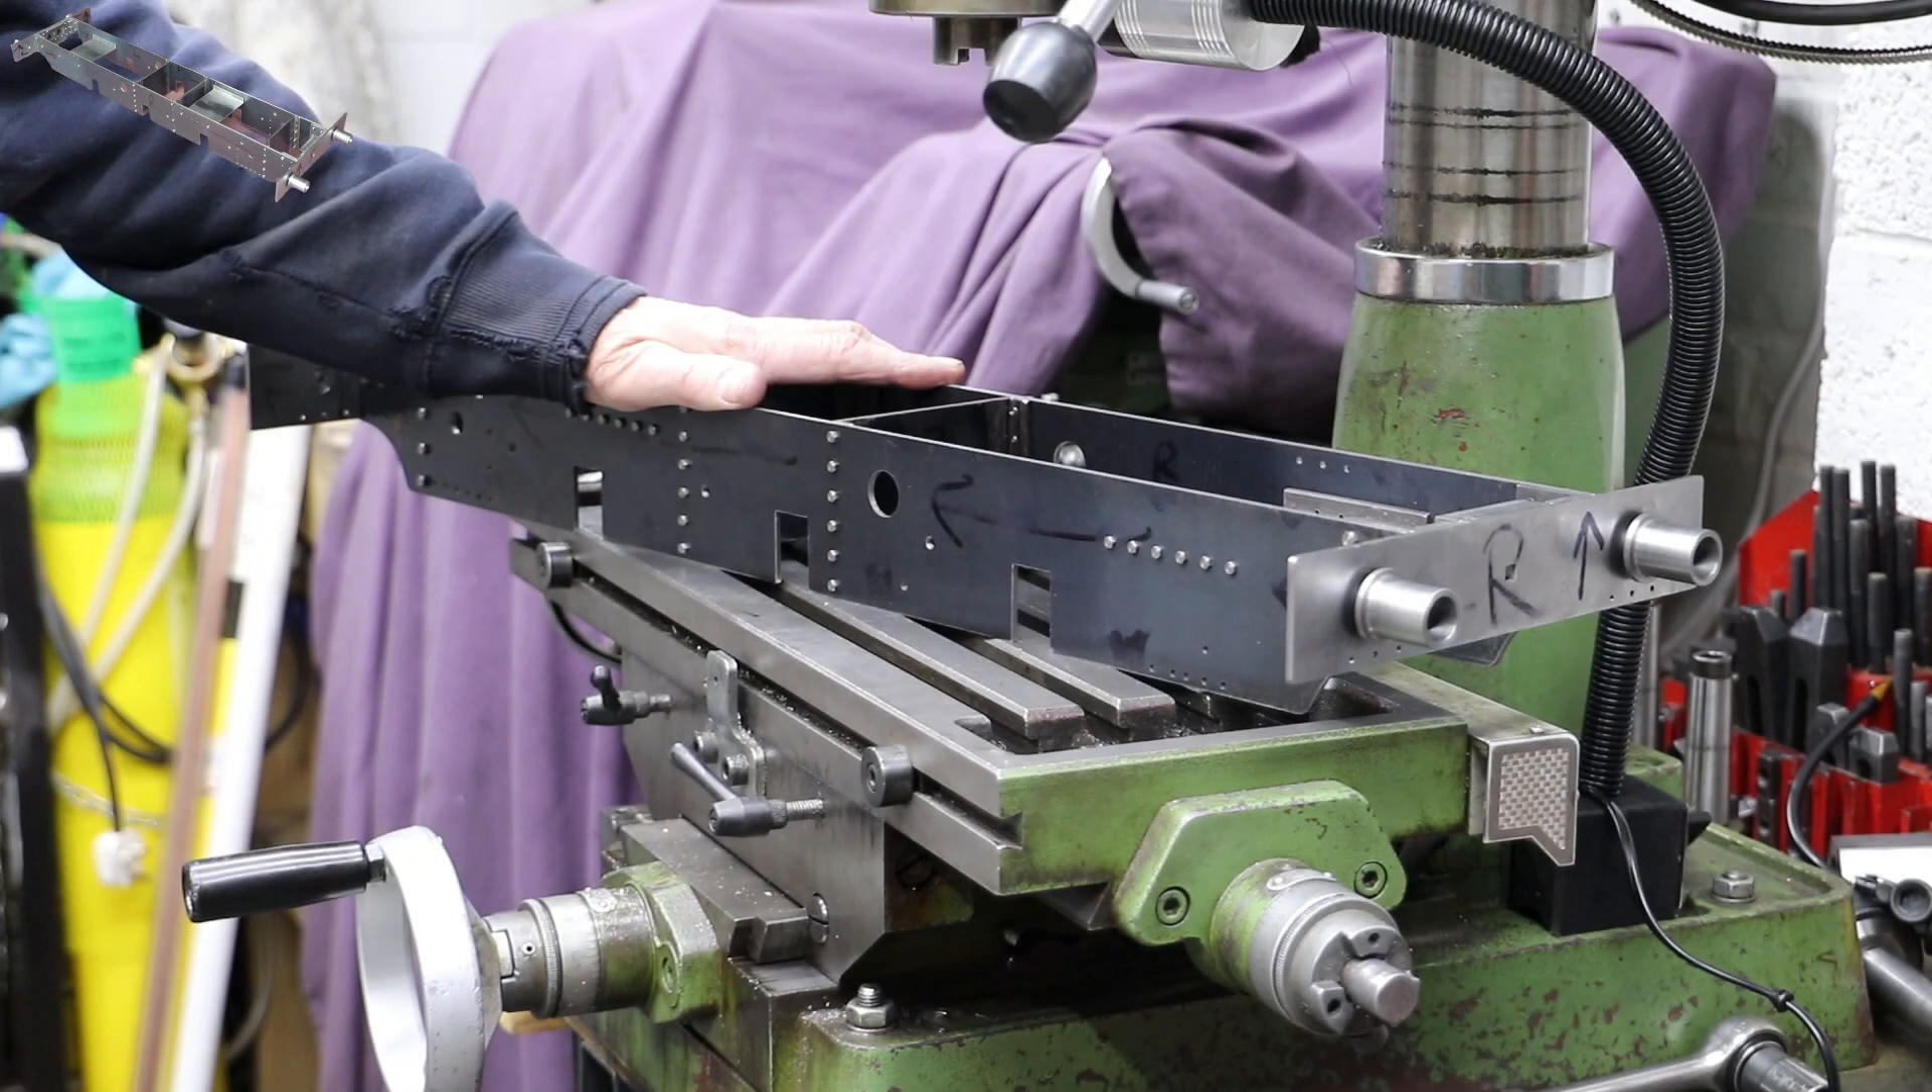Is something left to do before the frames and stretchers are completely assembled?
No.